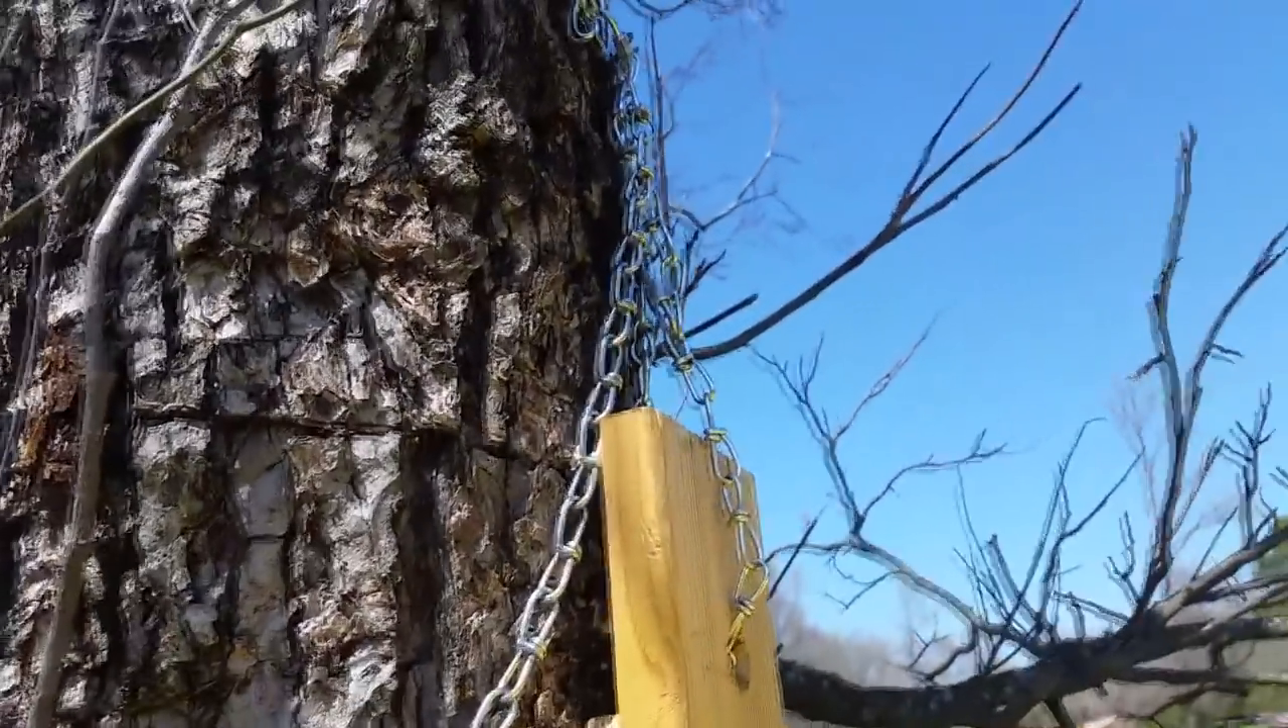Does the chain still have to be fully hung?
No.